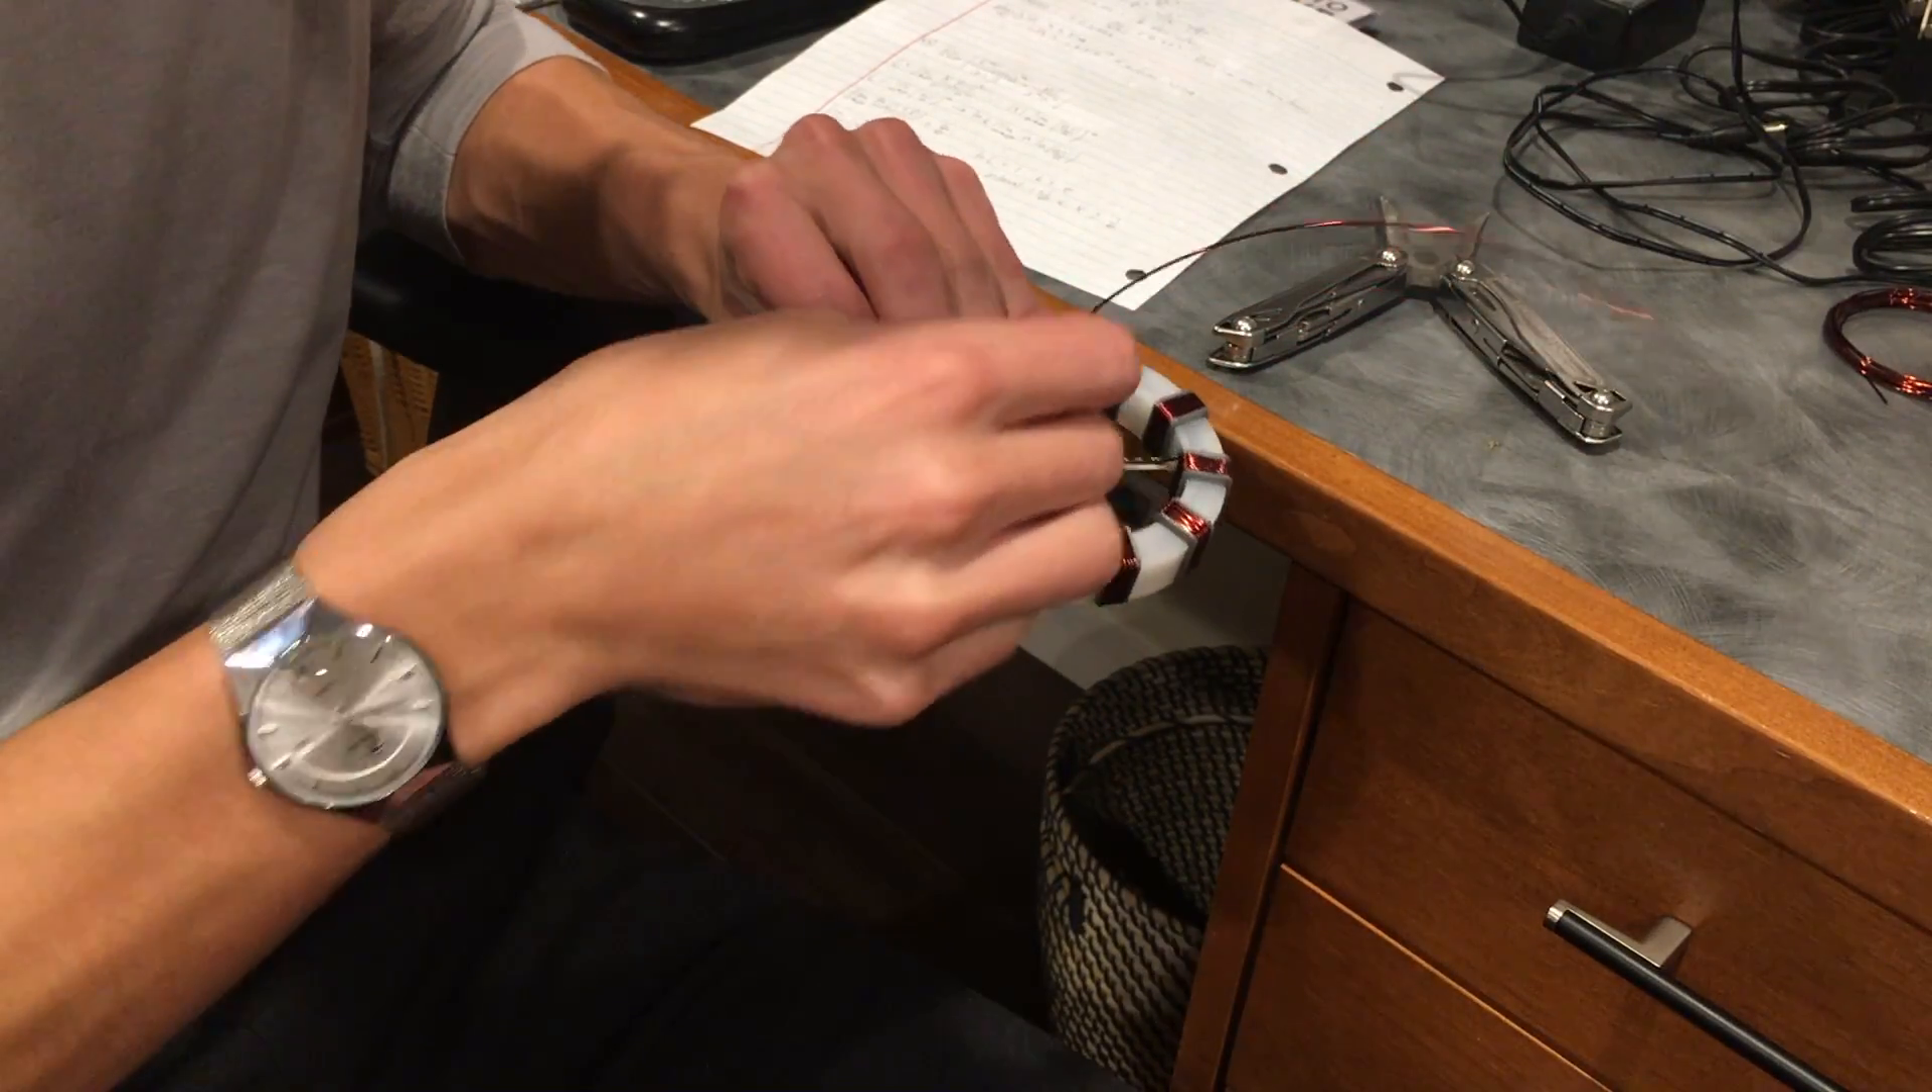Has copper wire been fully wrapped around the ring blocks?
No.